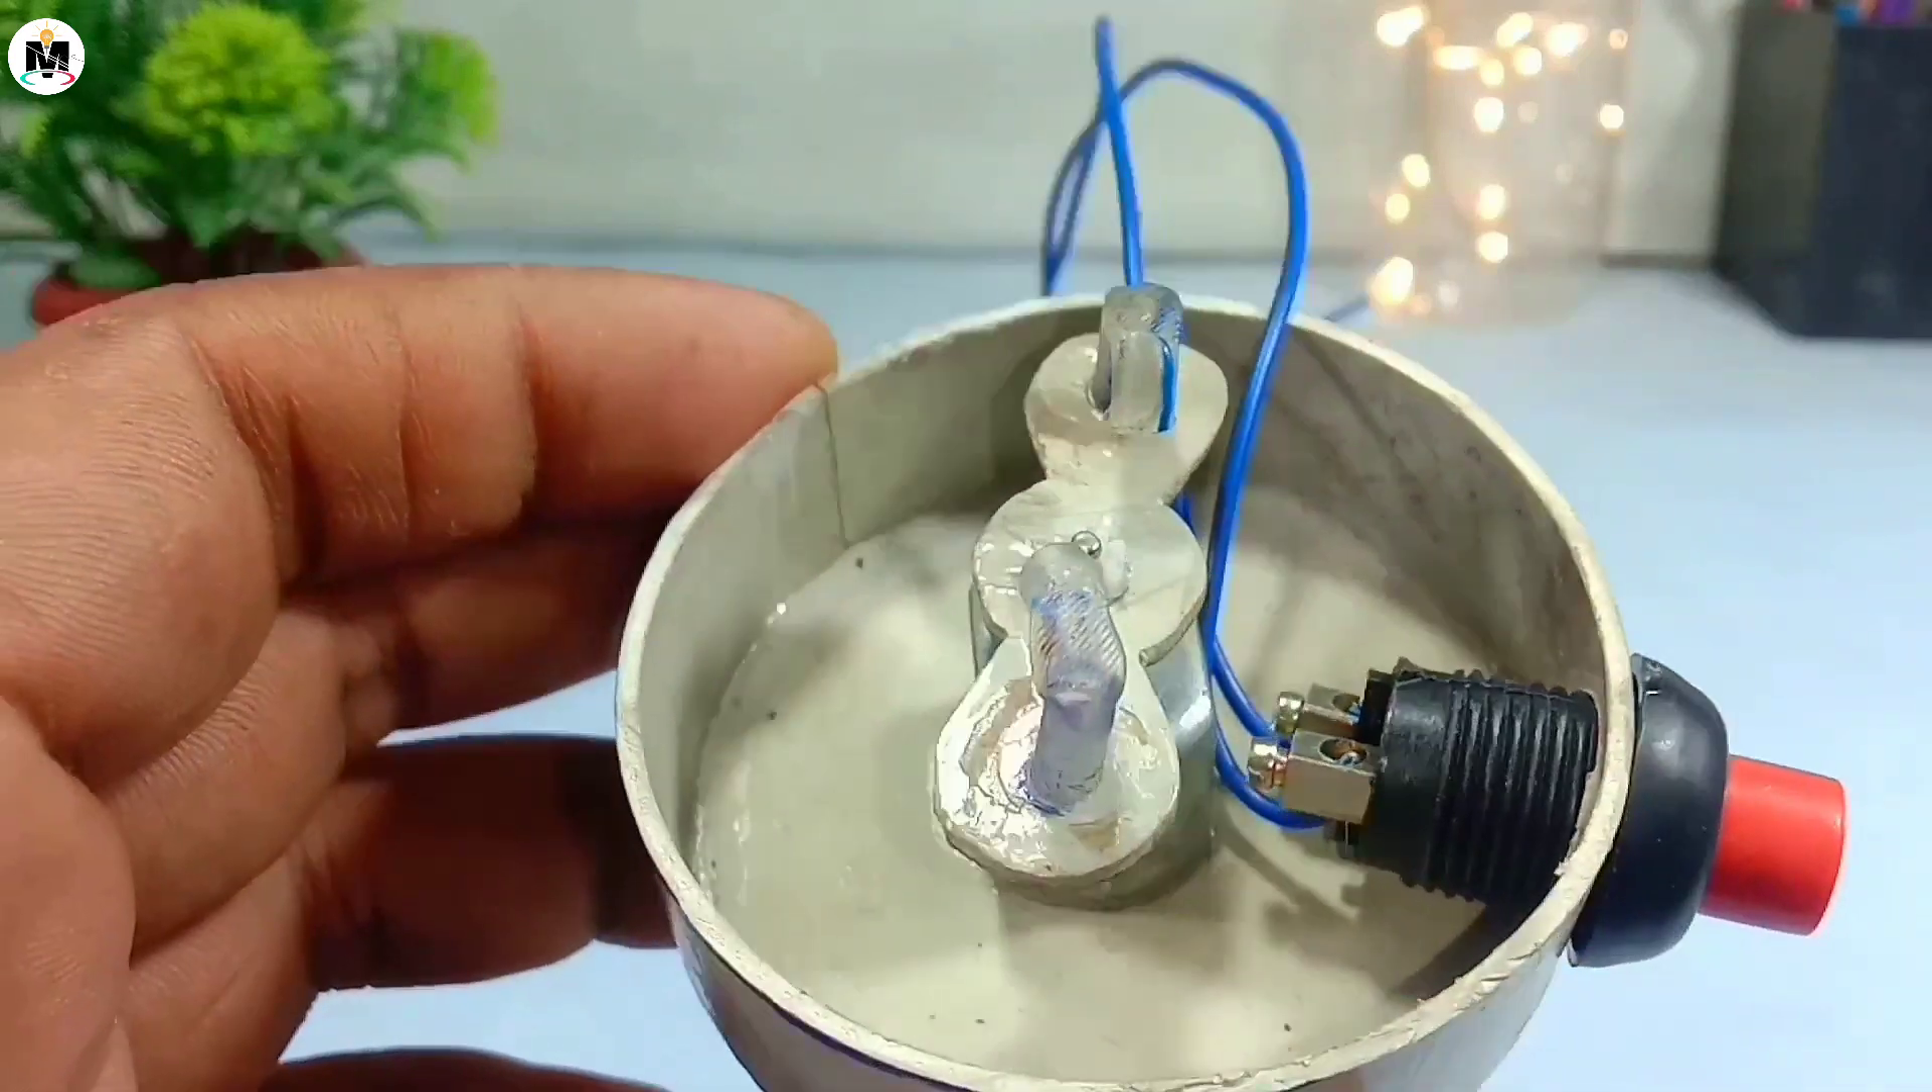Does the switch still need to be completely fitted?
No.